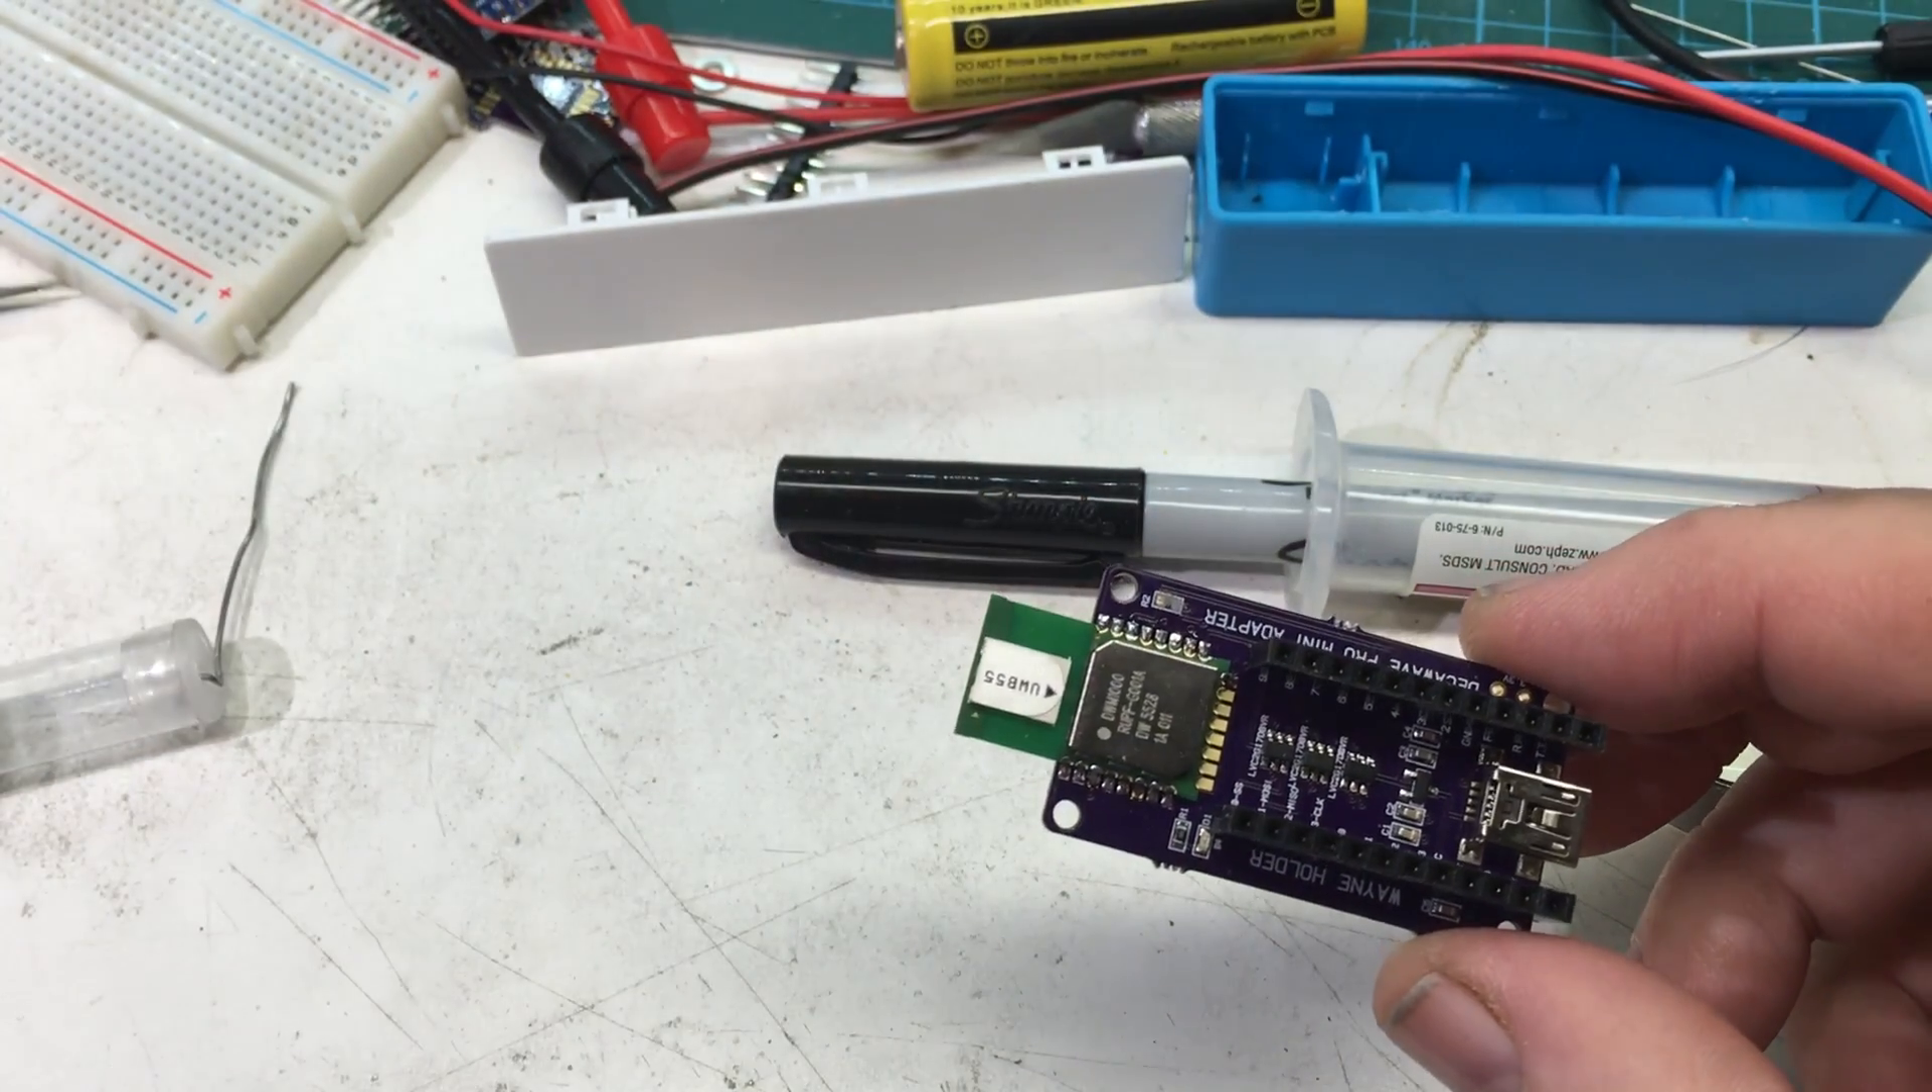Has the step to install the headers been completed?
Yes.